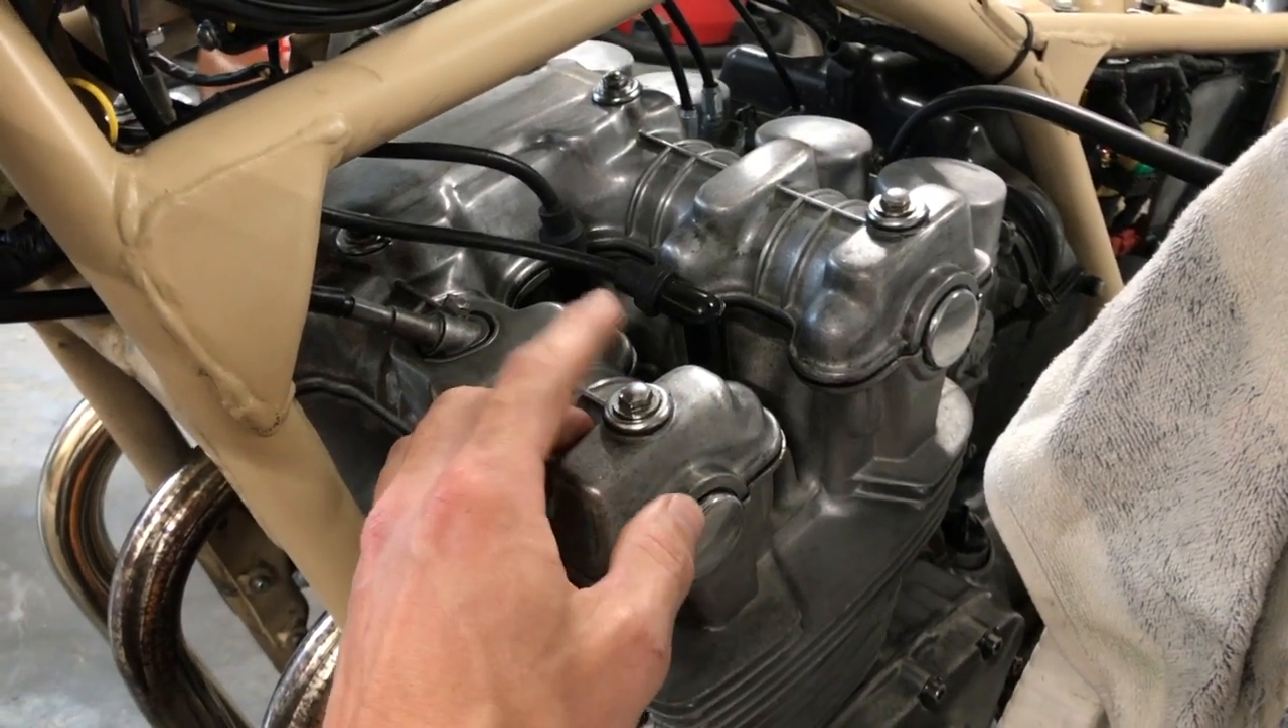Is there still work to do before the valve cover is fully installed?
No.